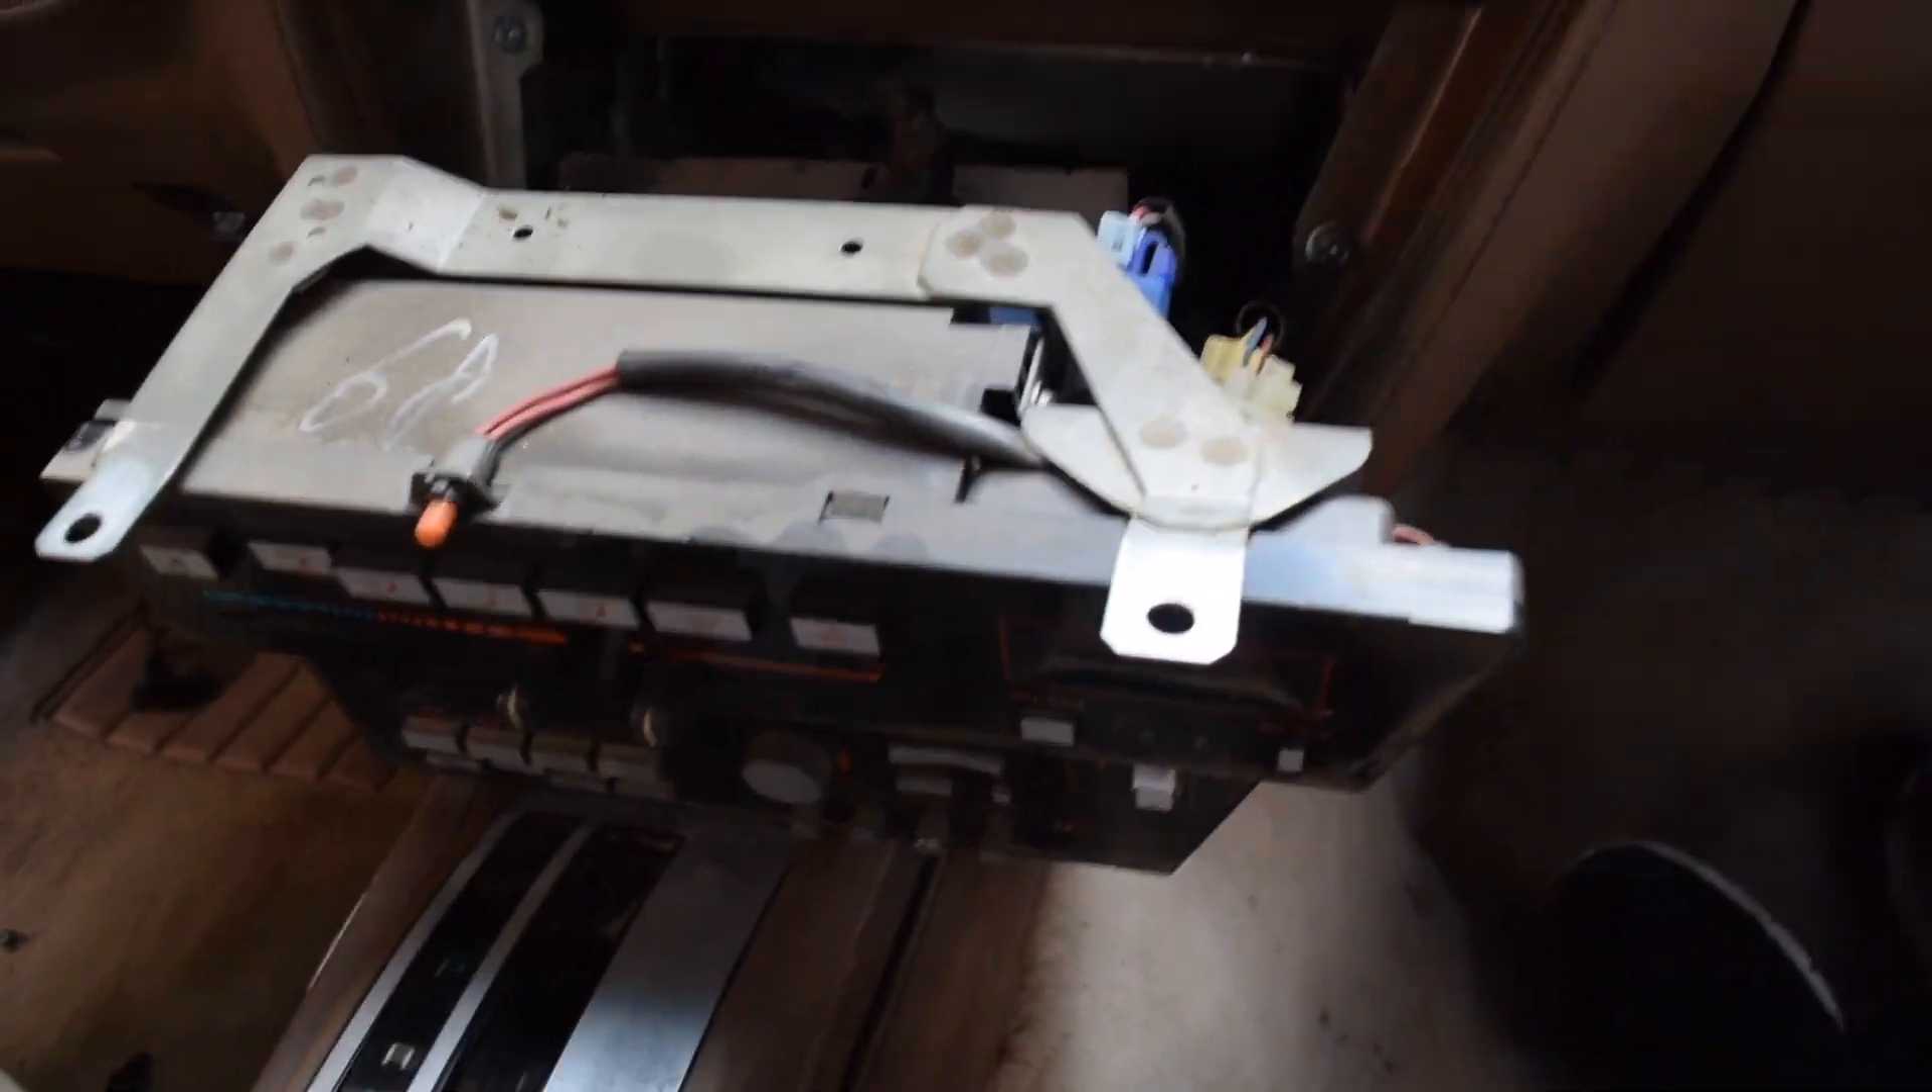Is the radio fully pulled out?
Yes.